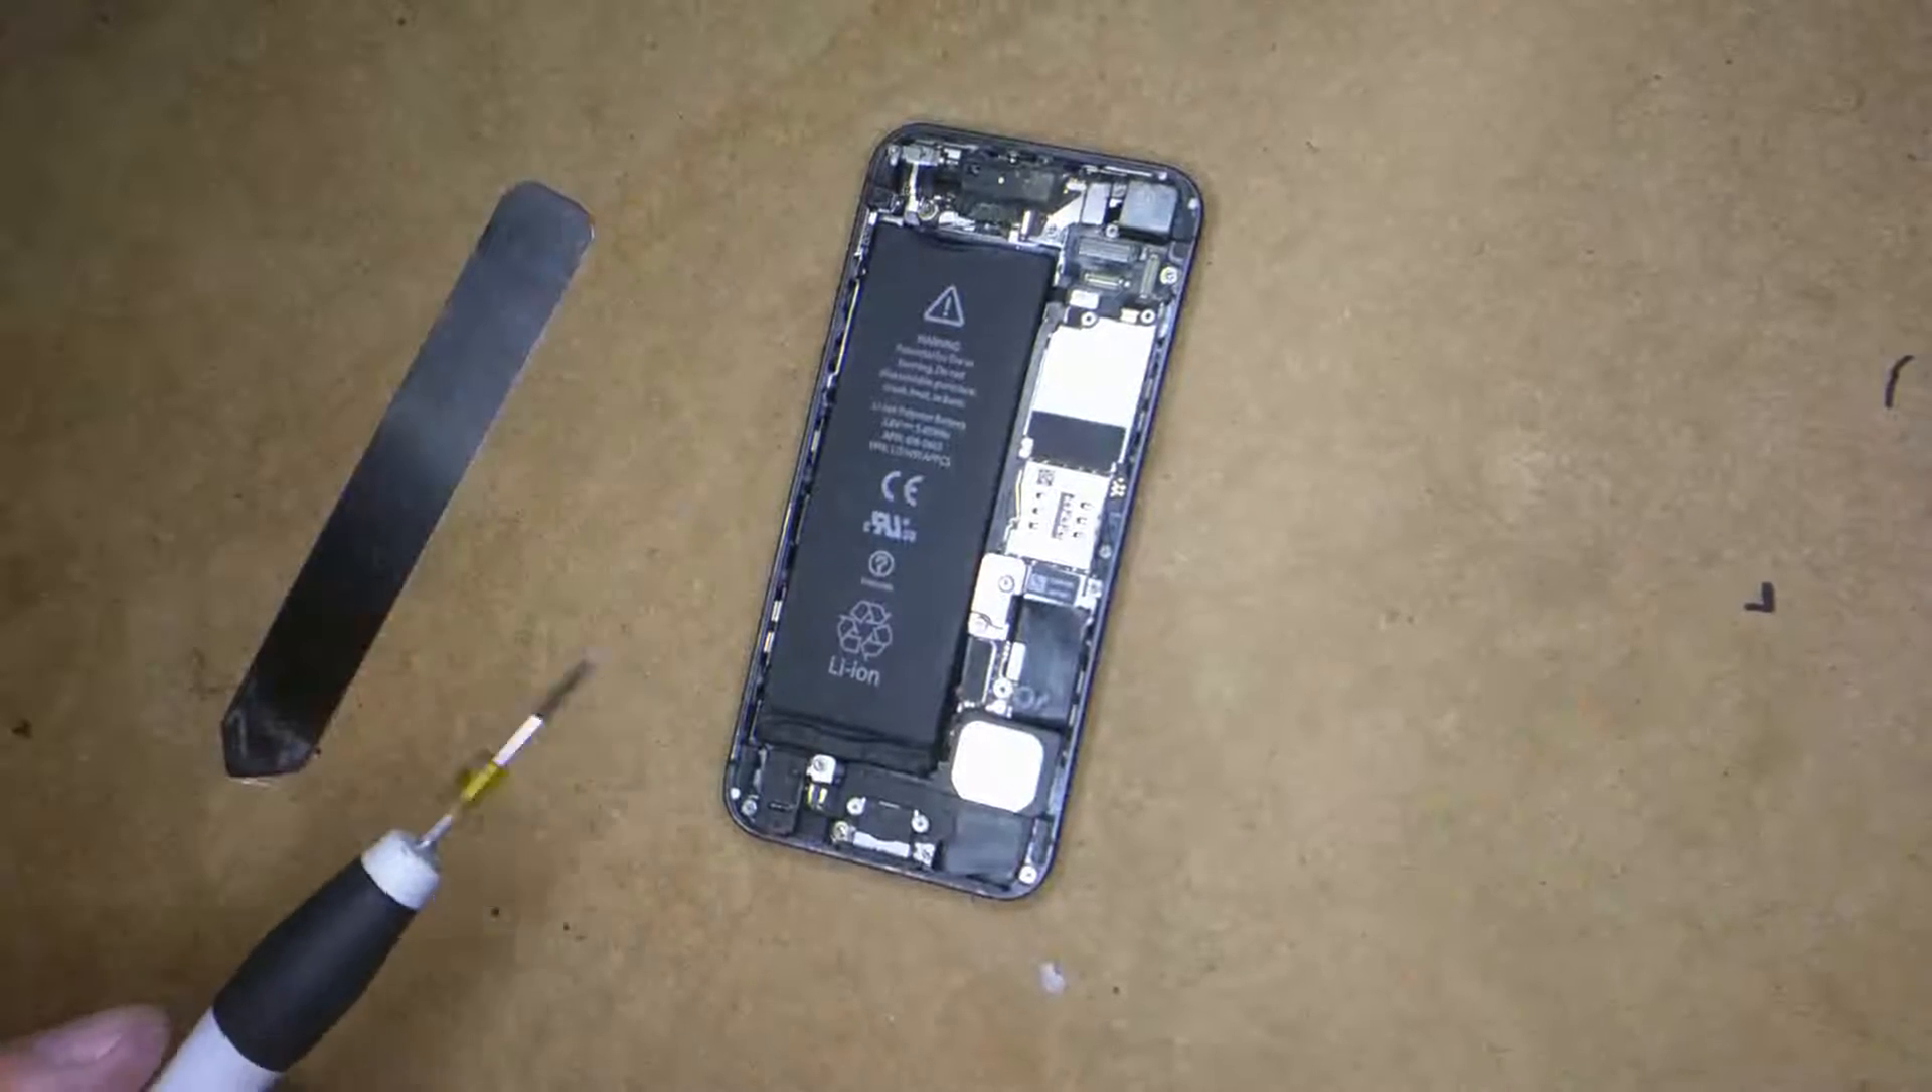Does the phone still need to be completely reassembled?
Yes.